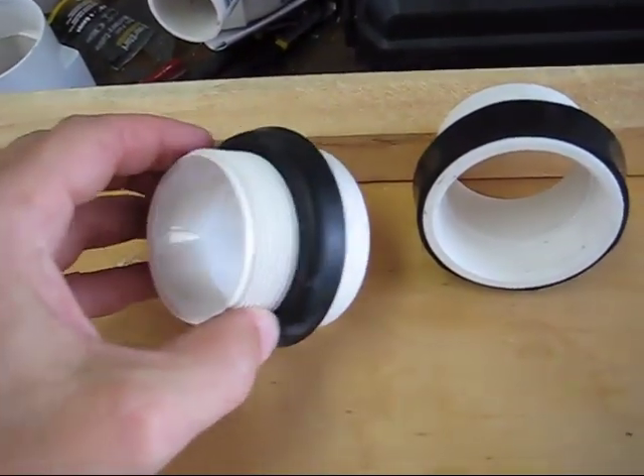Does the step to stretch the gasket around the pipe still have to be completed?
No.